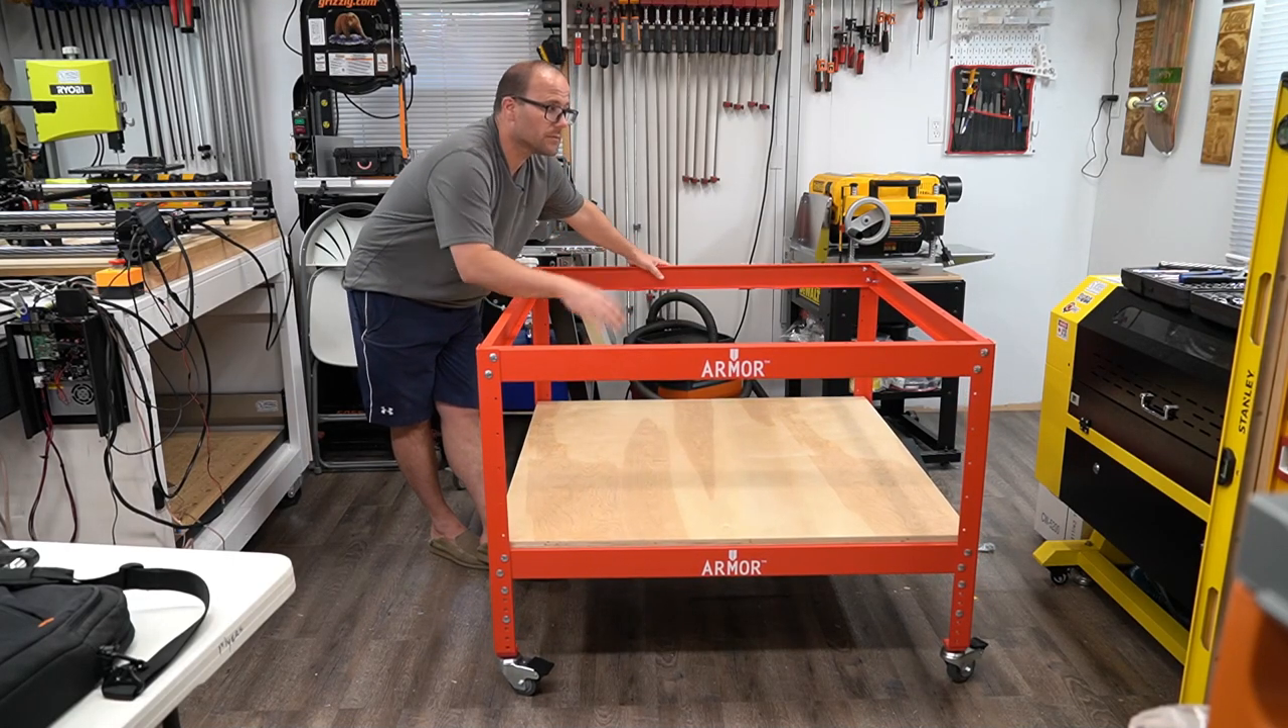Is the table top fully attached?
No.